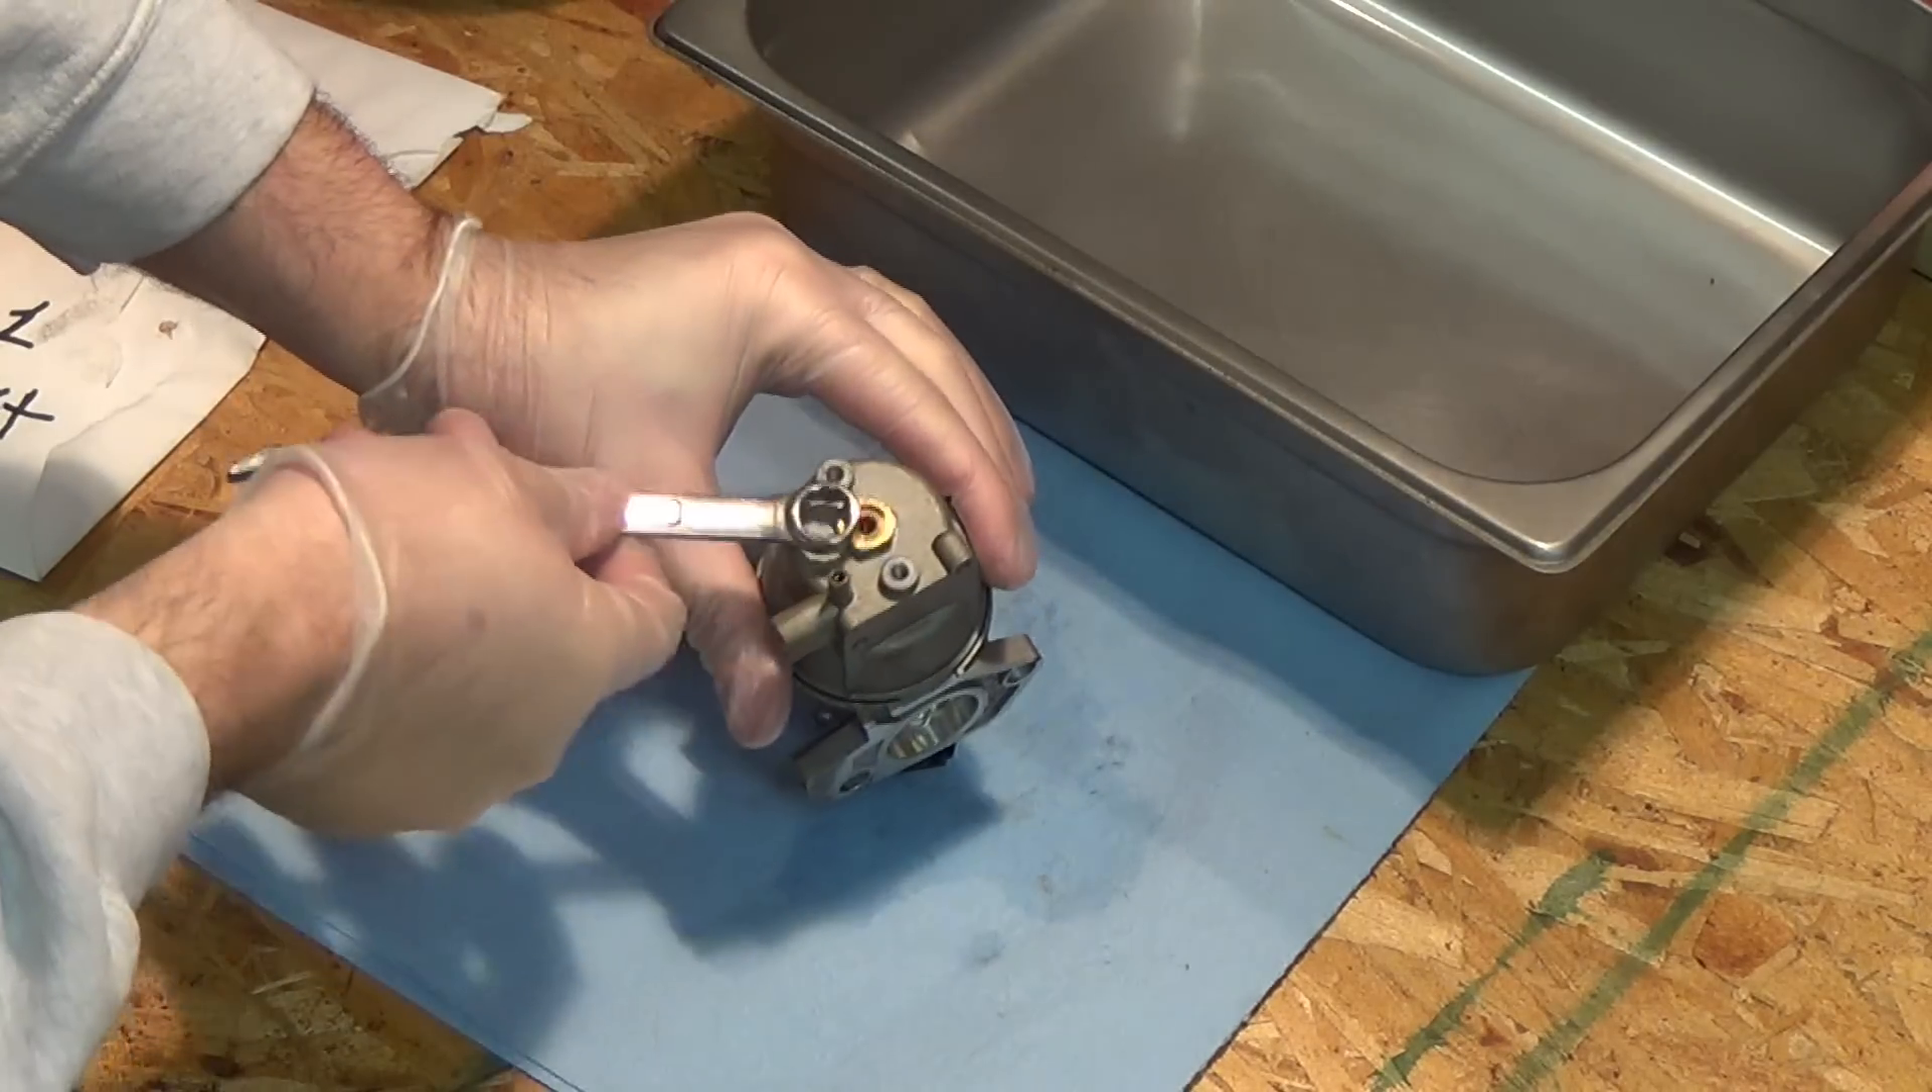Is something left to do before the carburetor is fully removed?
No.